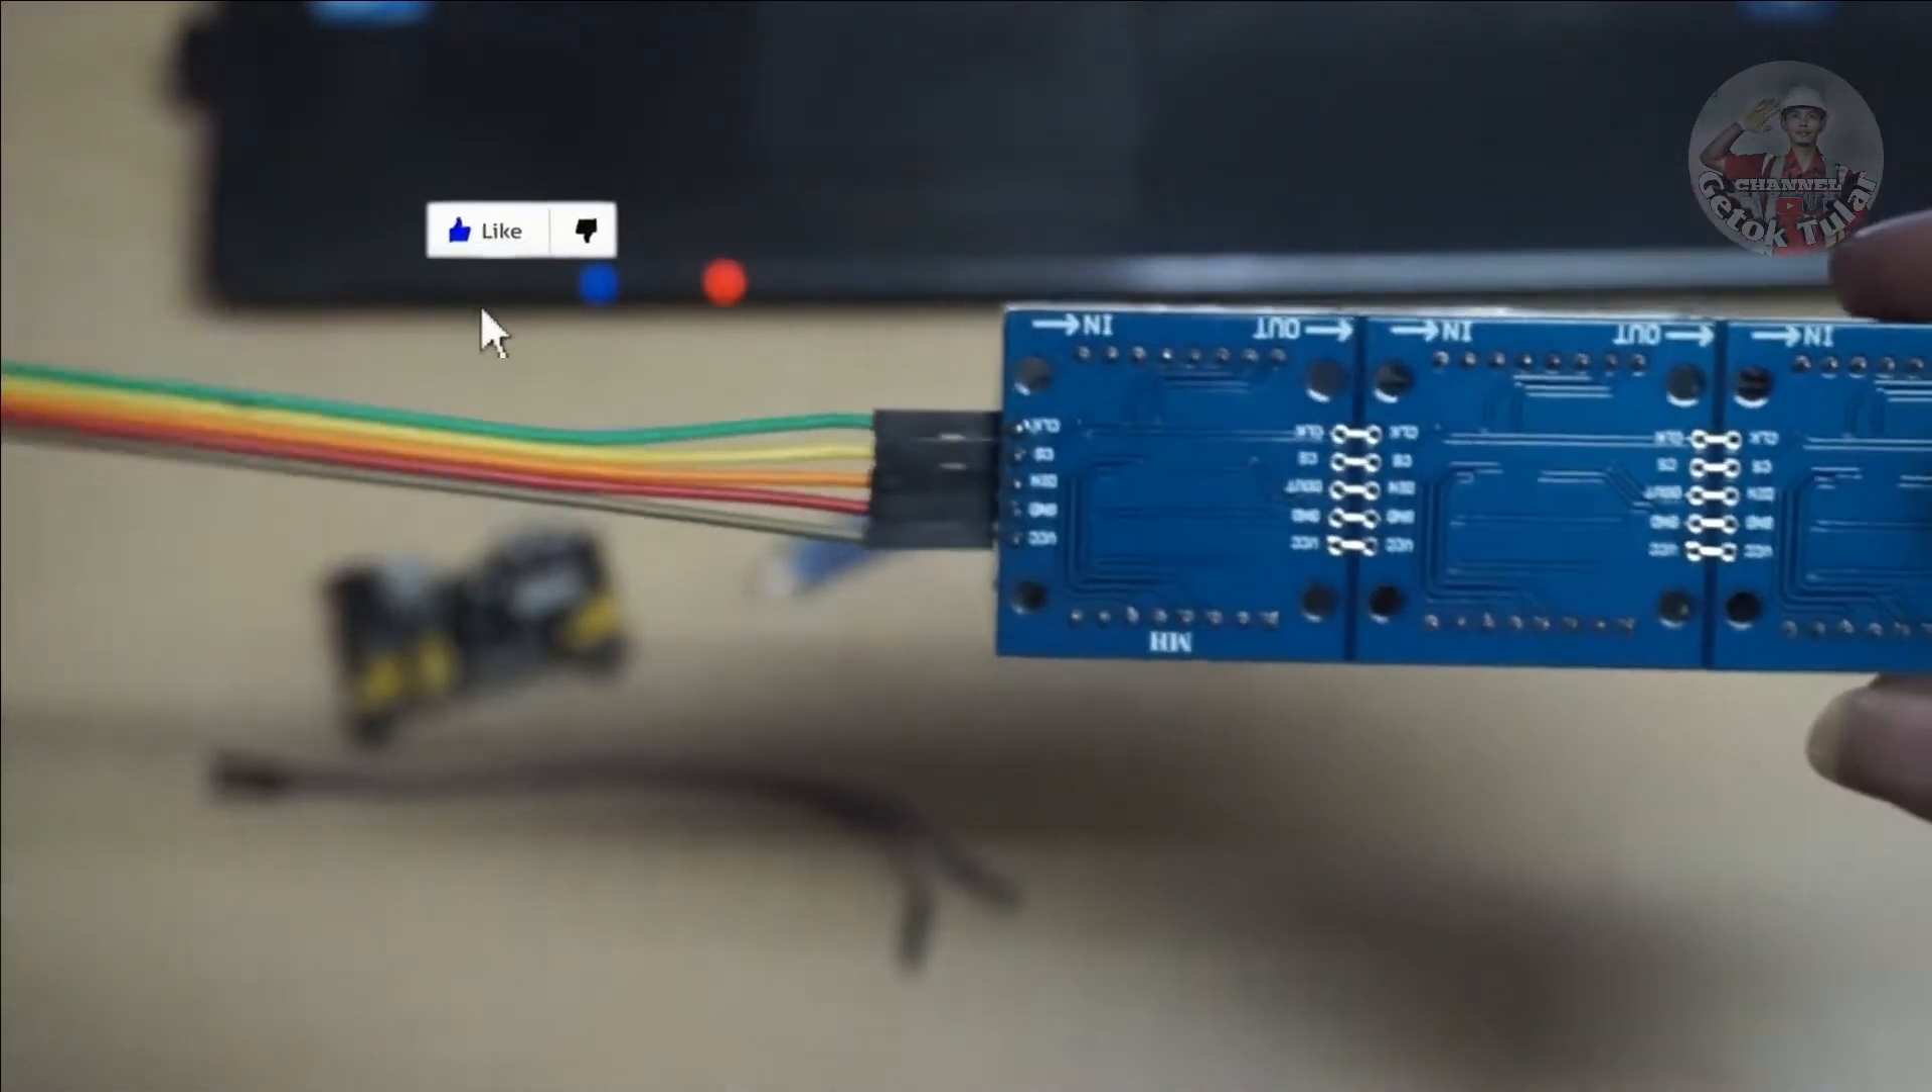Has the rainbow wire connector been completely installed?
Yes.